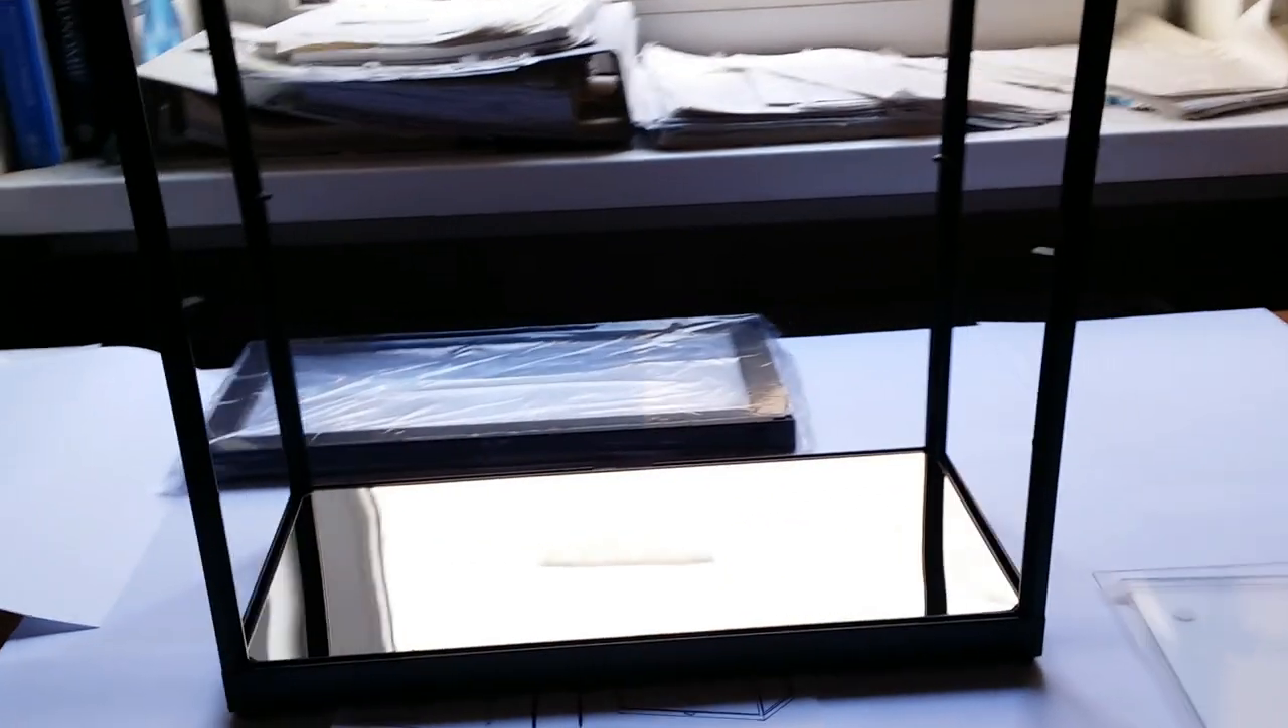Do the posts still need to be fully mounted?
No.